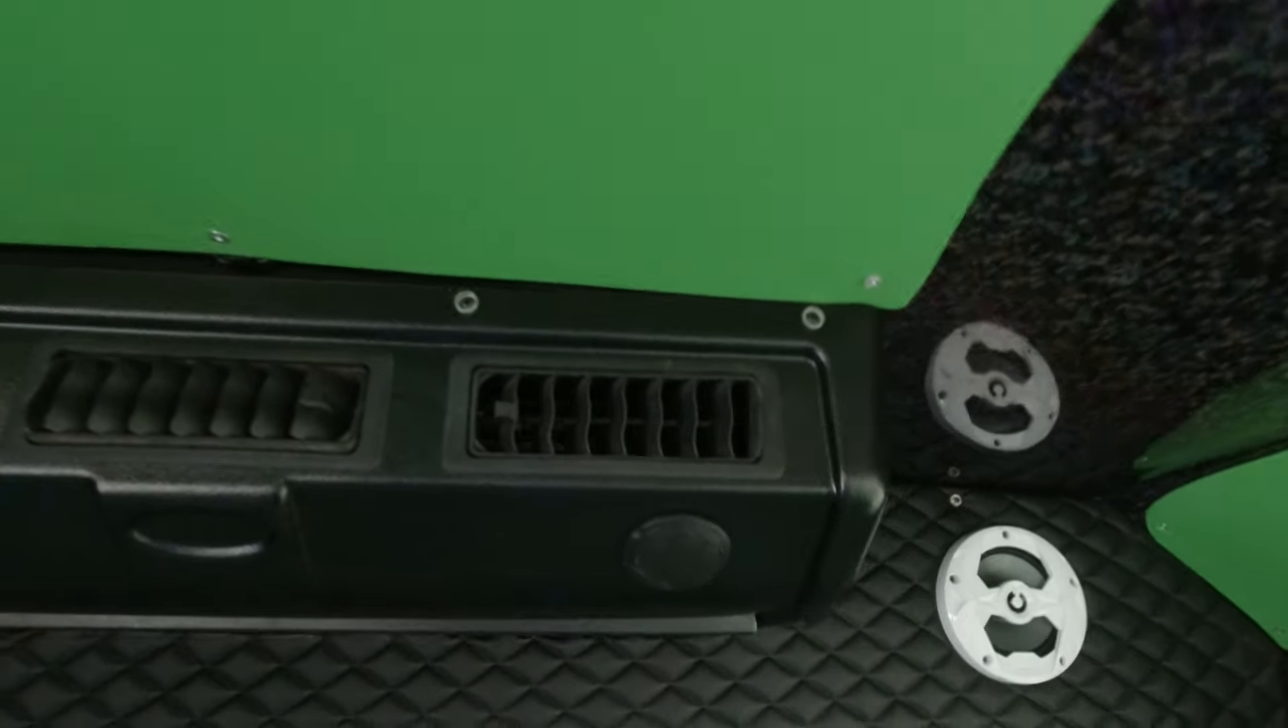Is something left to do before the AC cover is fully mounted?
No.